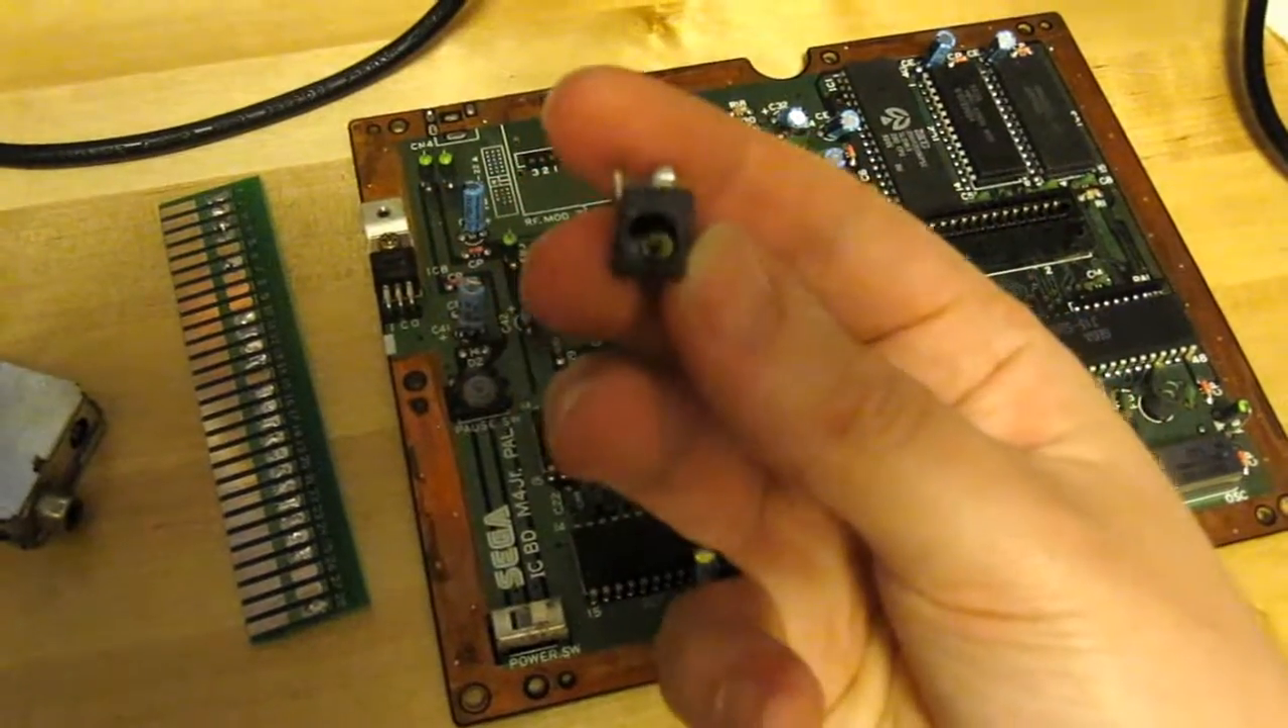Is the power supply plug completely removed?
Yes.